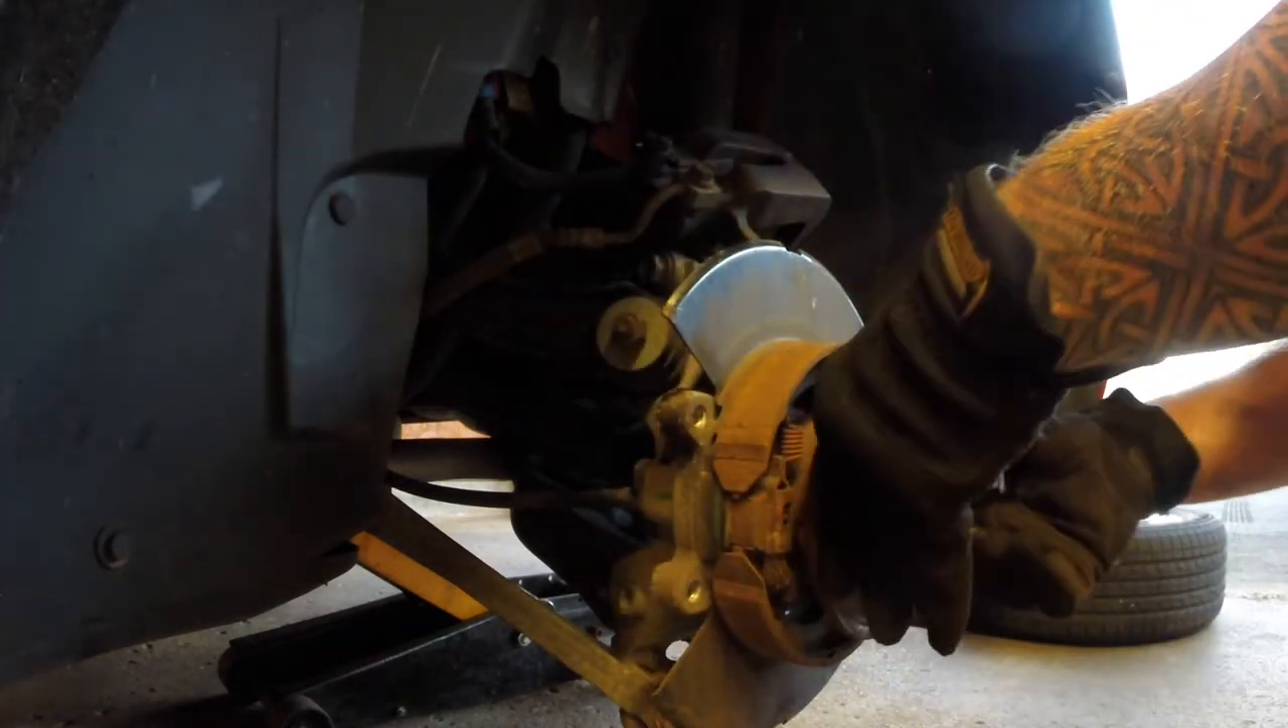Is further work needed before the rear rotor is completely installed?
Yes.